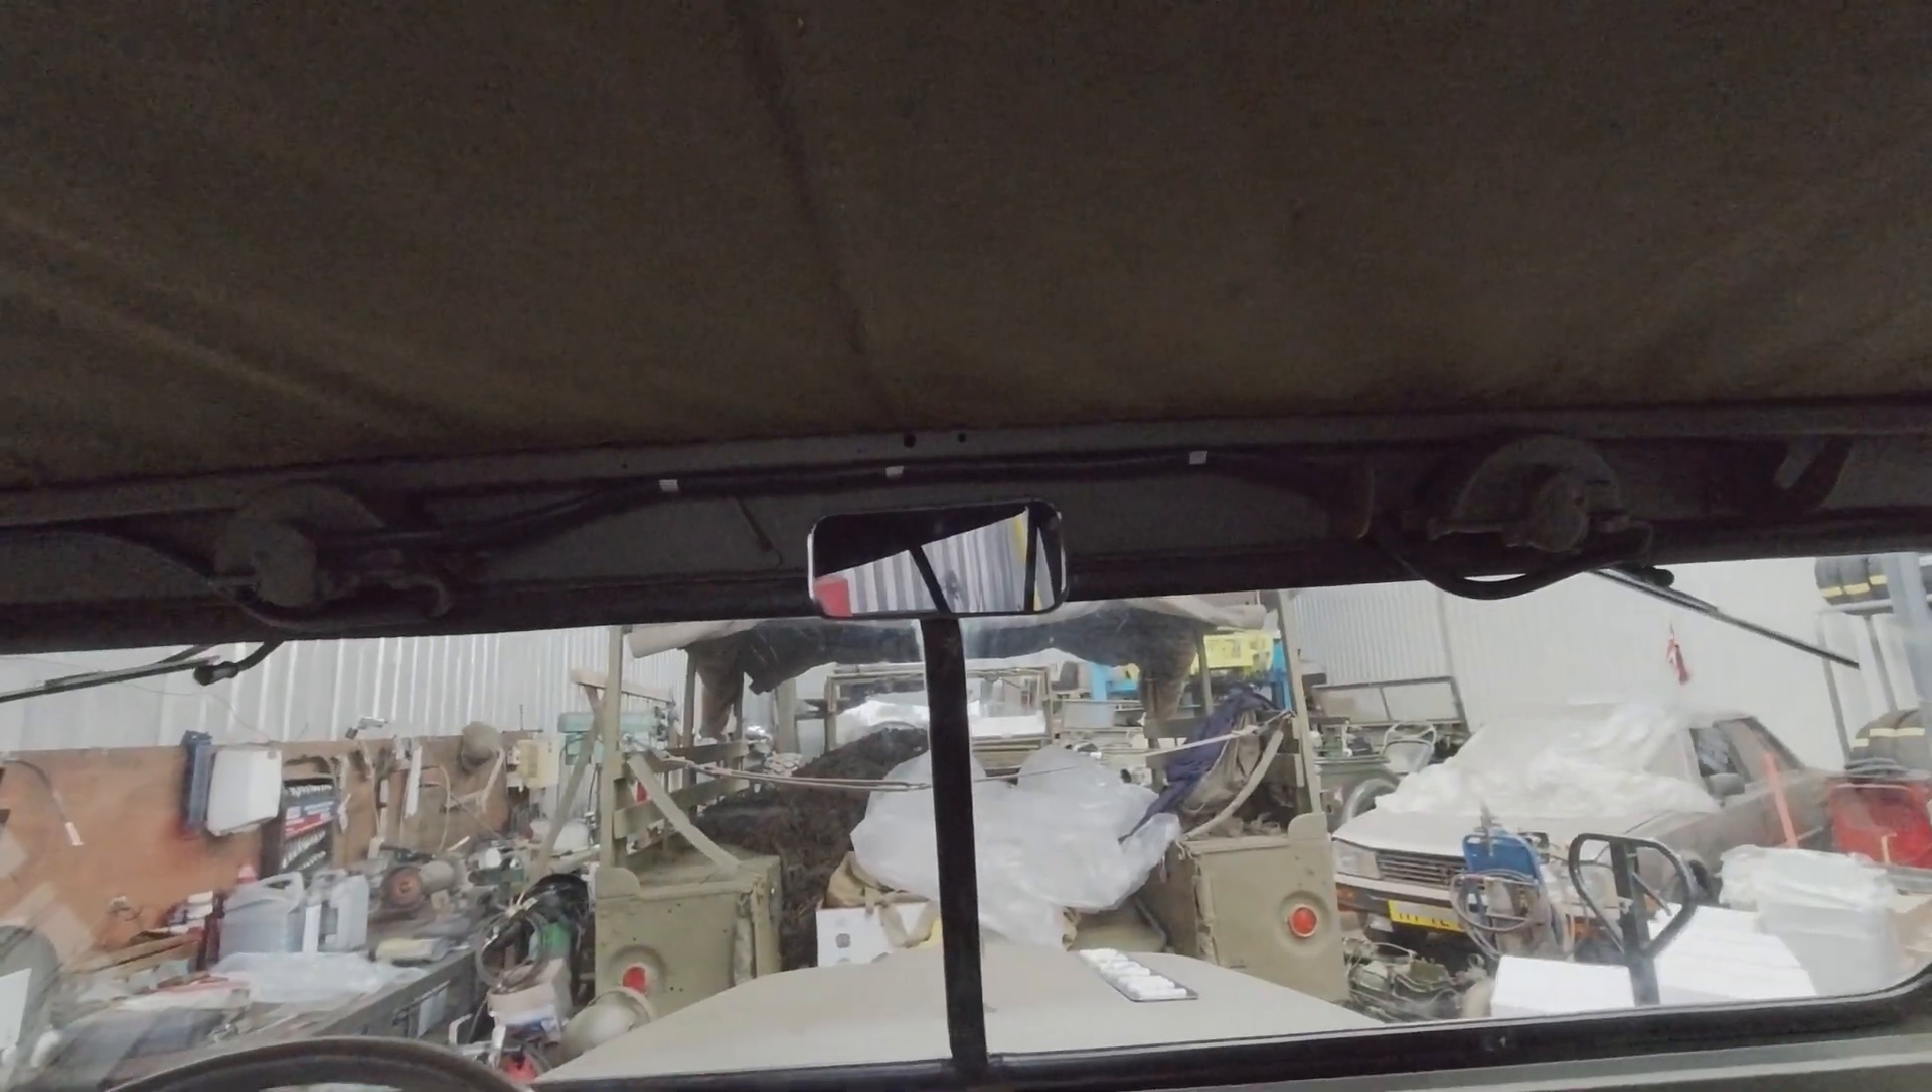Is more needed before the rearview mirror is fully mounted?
No.